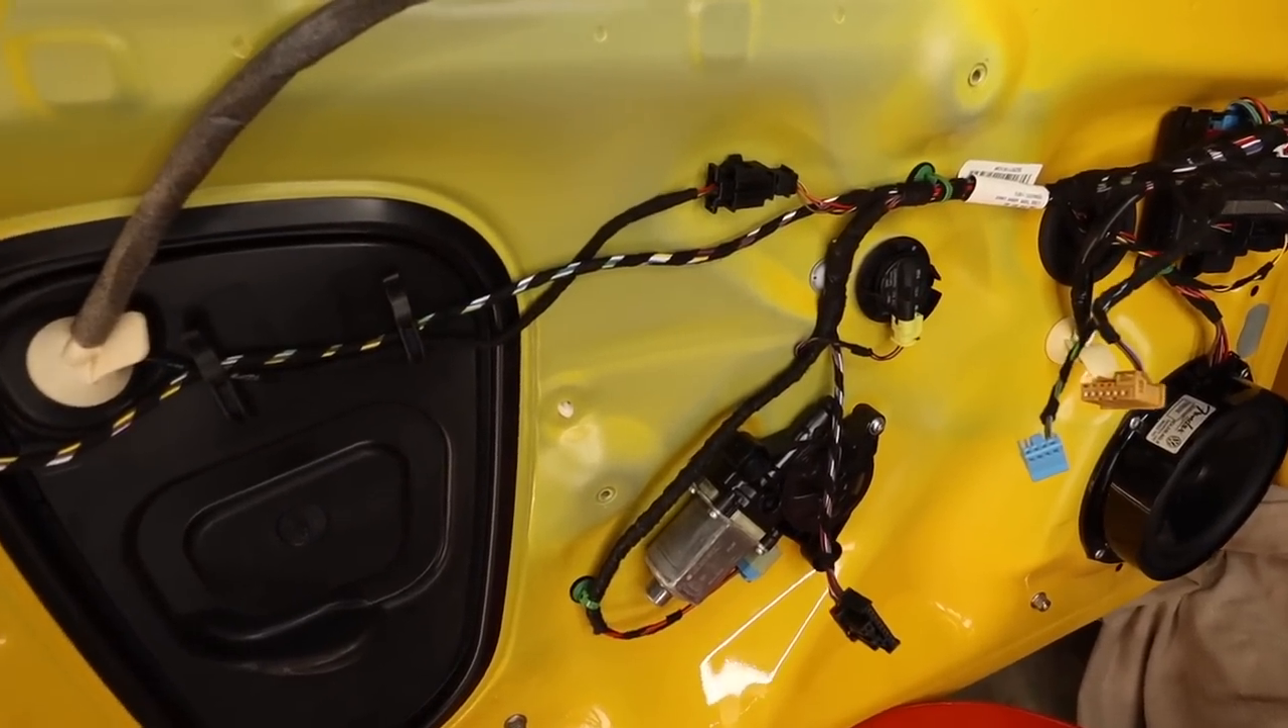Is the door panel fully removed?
Yes.